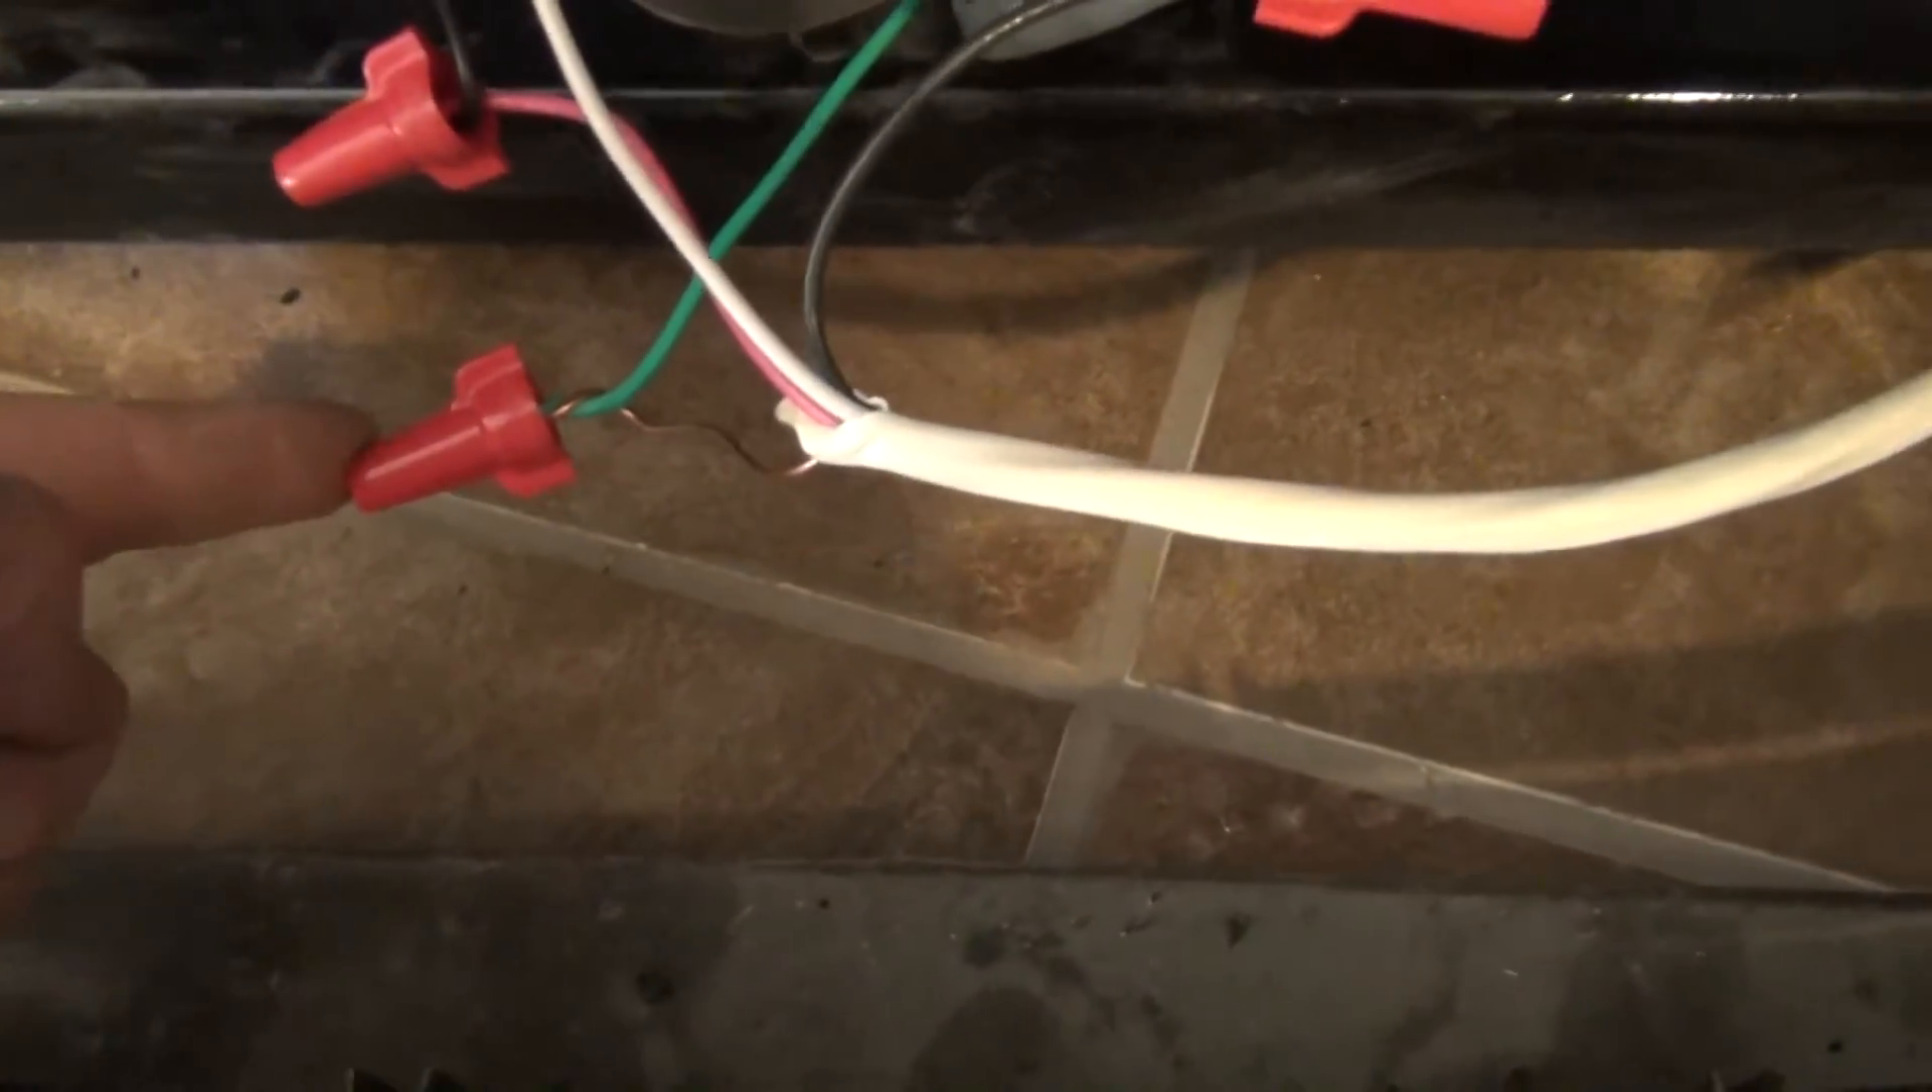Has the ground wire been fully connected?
Yes.